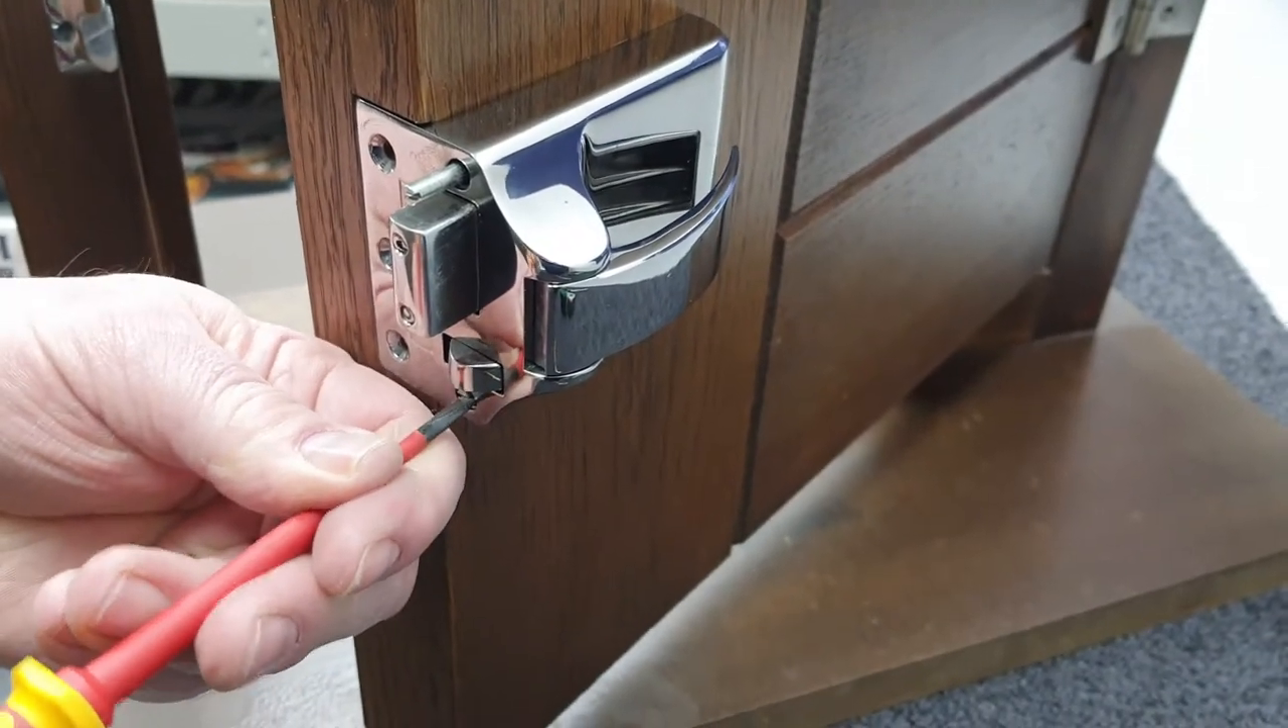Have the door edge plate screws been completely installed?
No.